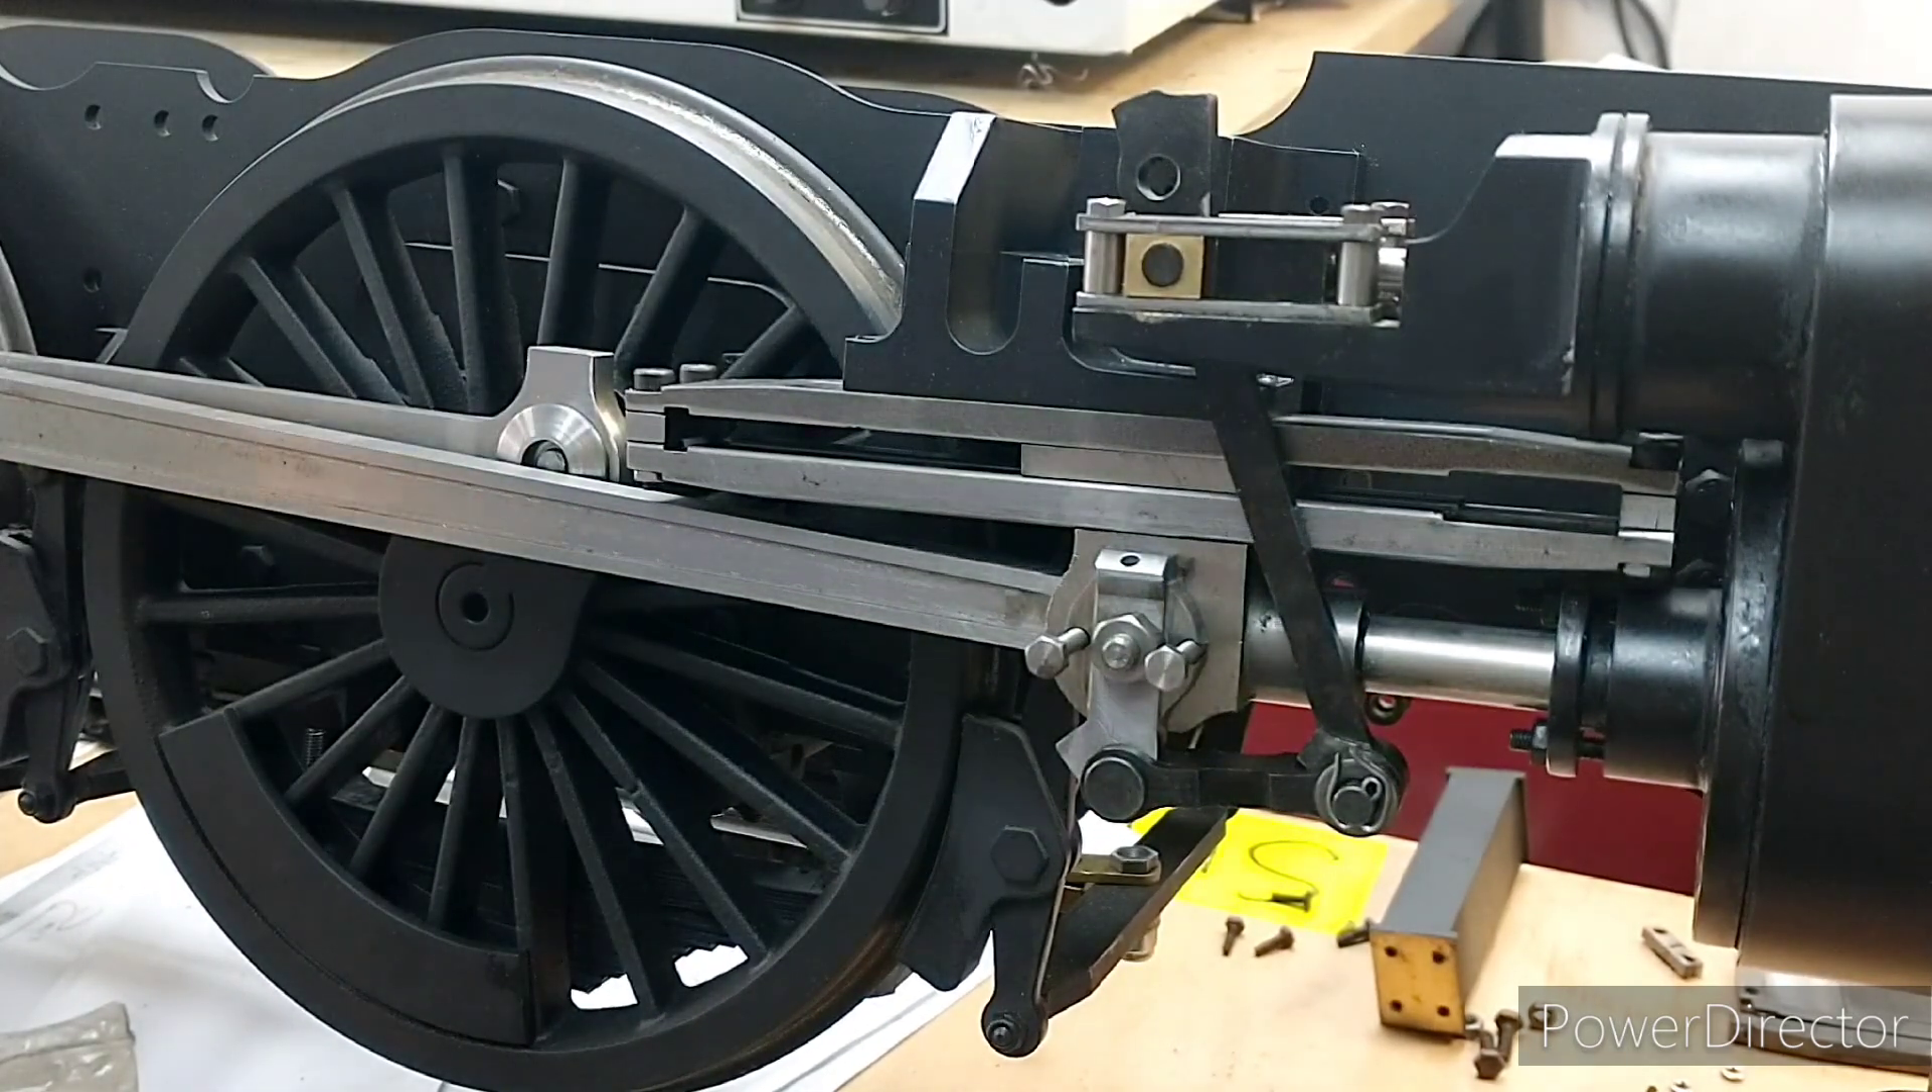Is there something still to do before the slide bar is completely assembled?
No.